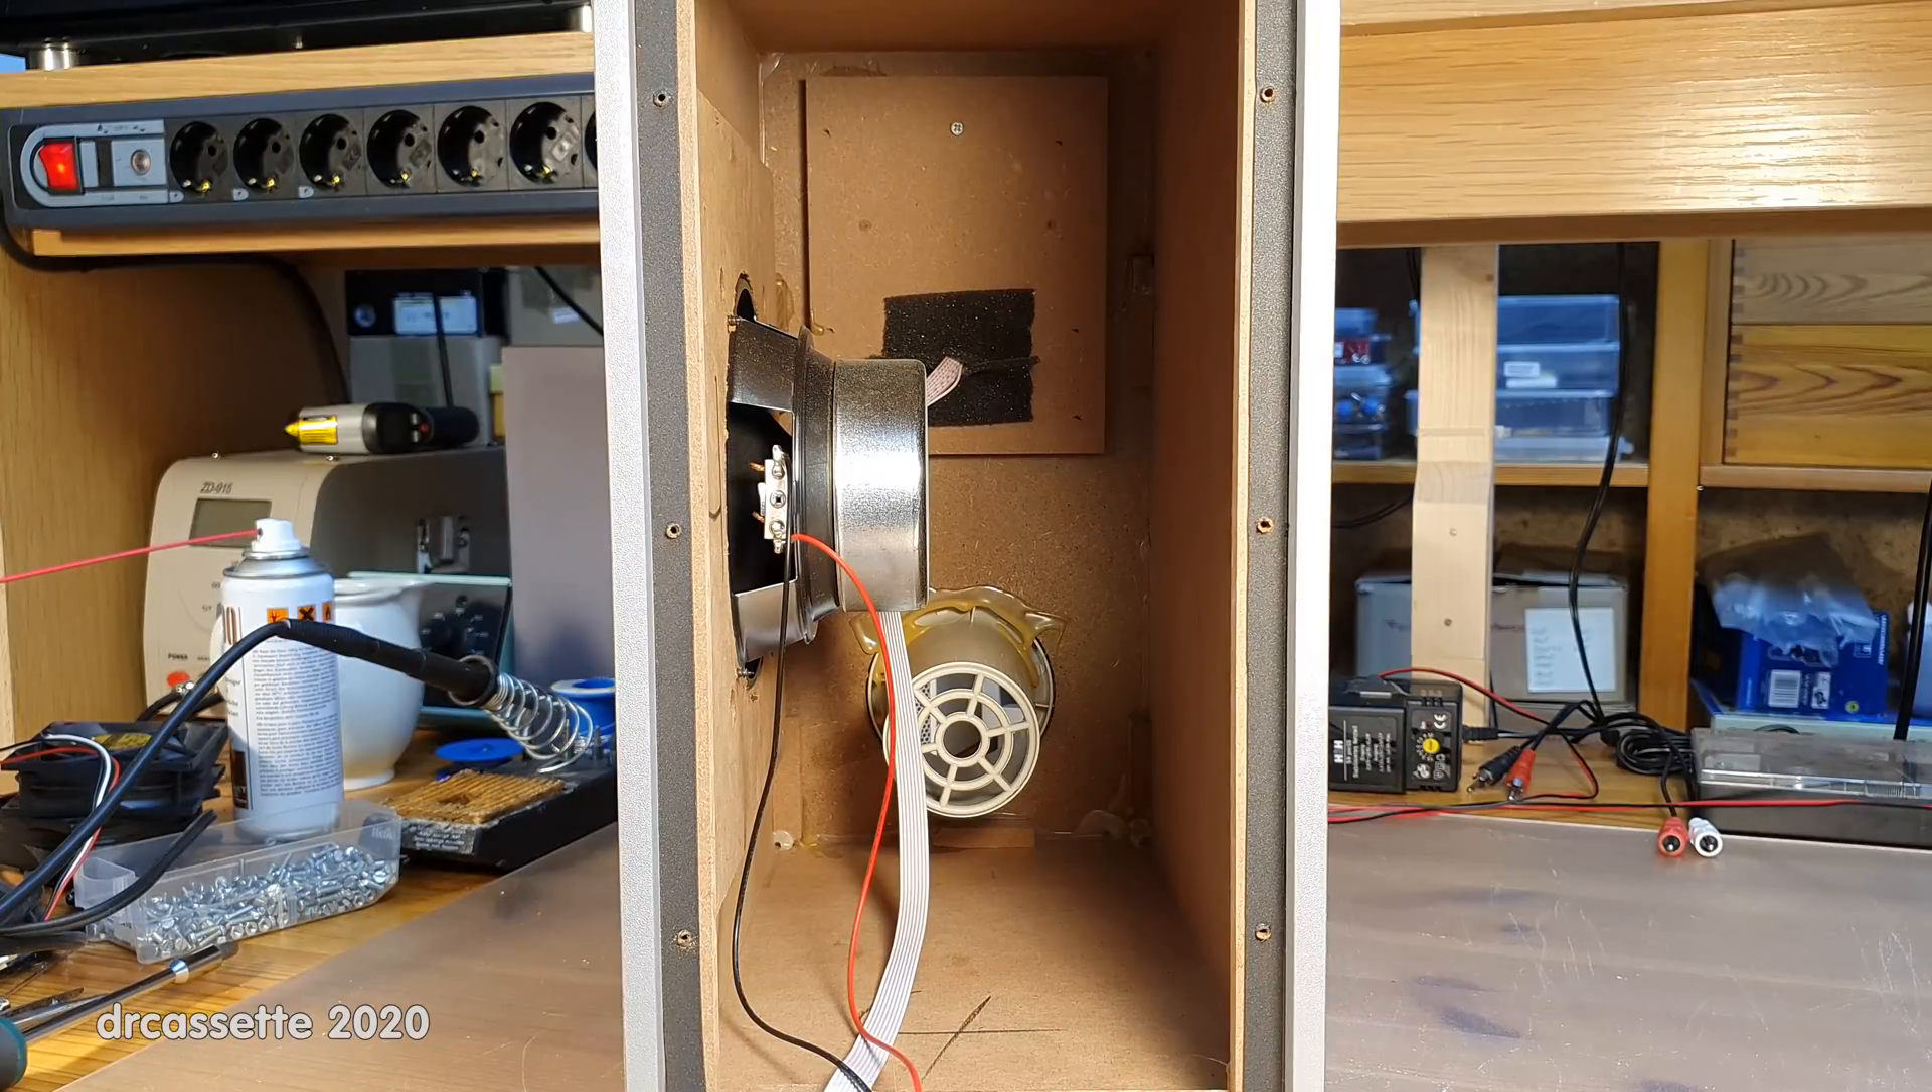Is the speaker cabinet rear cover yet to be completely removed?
No.